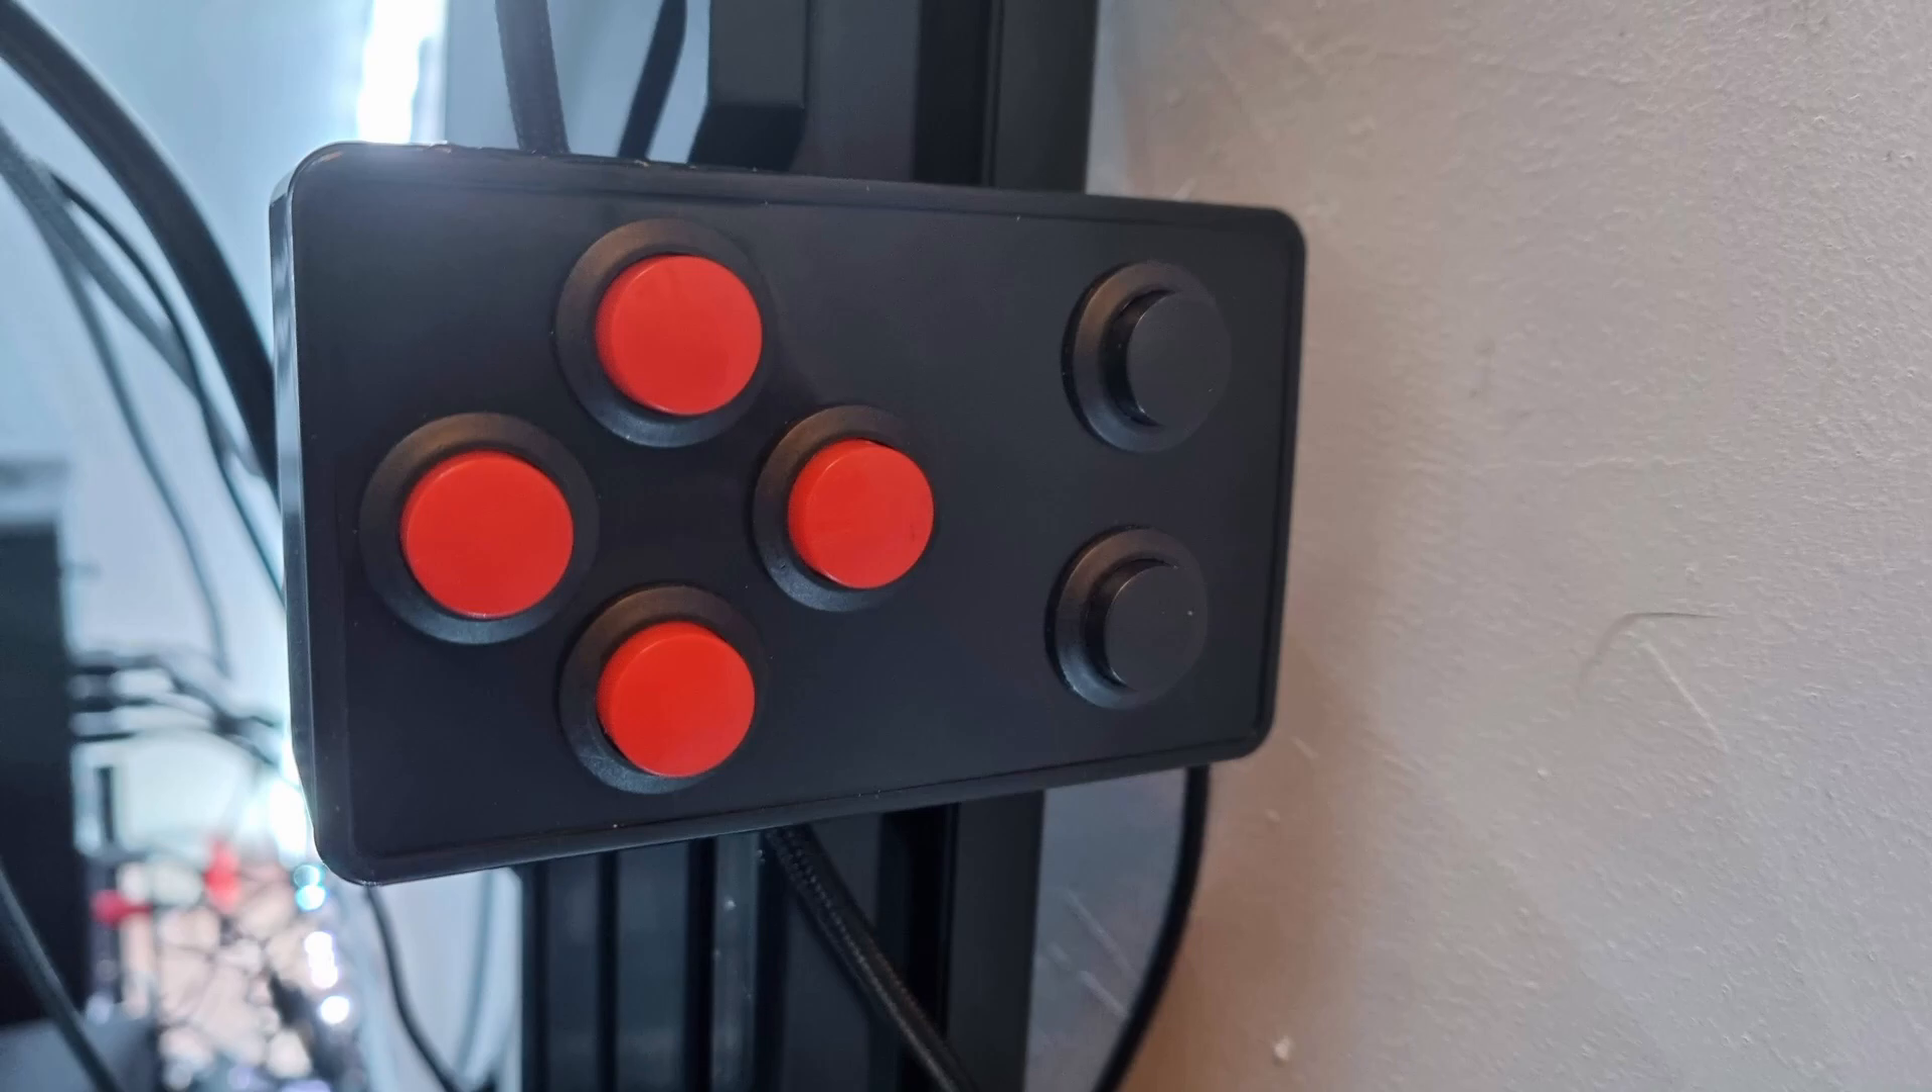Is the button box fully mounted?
Yes.